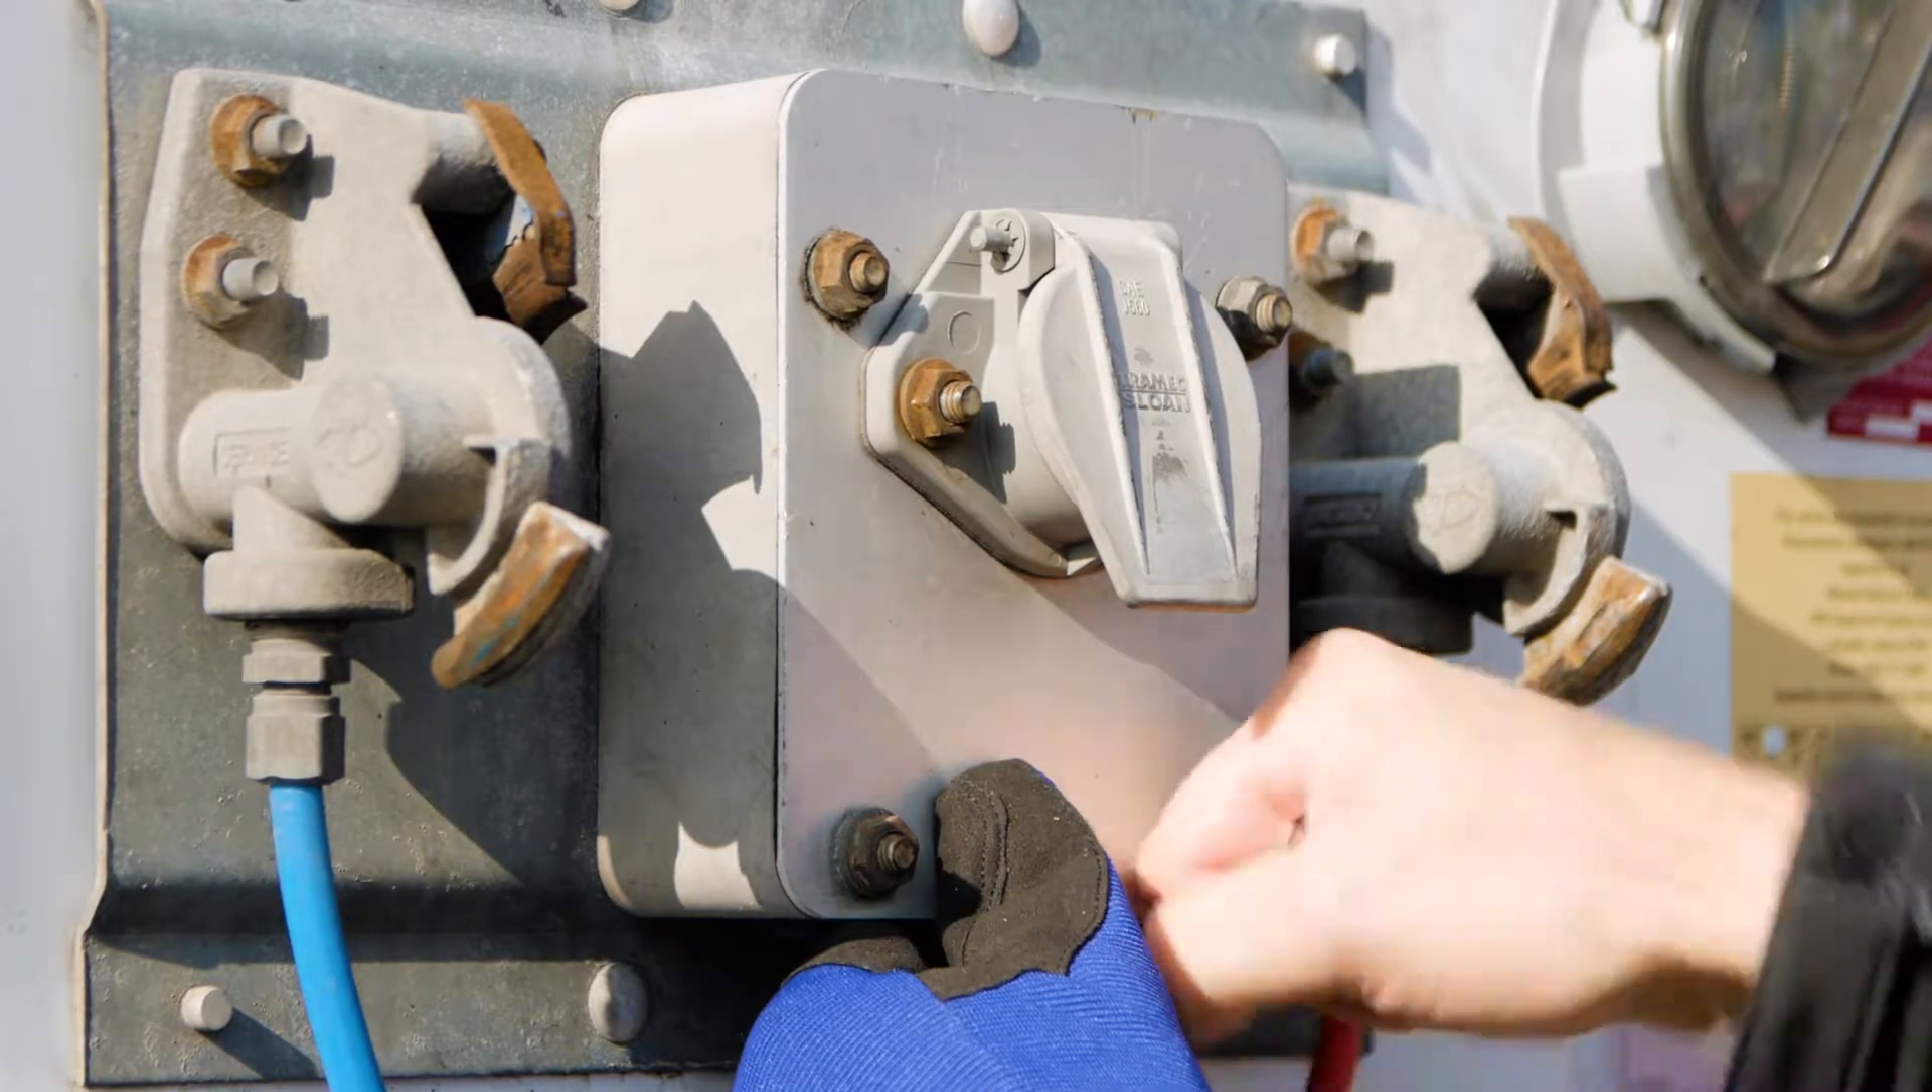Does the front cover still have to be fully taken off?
Yes.